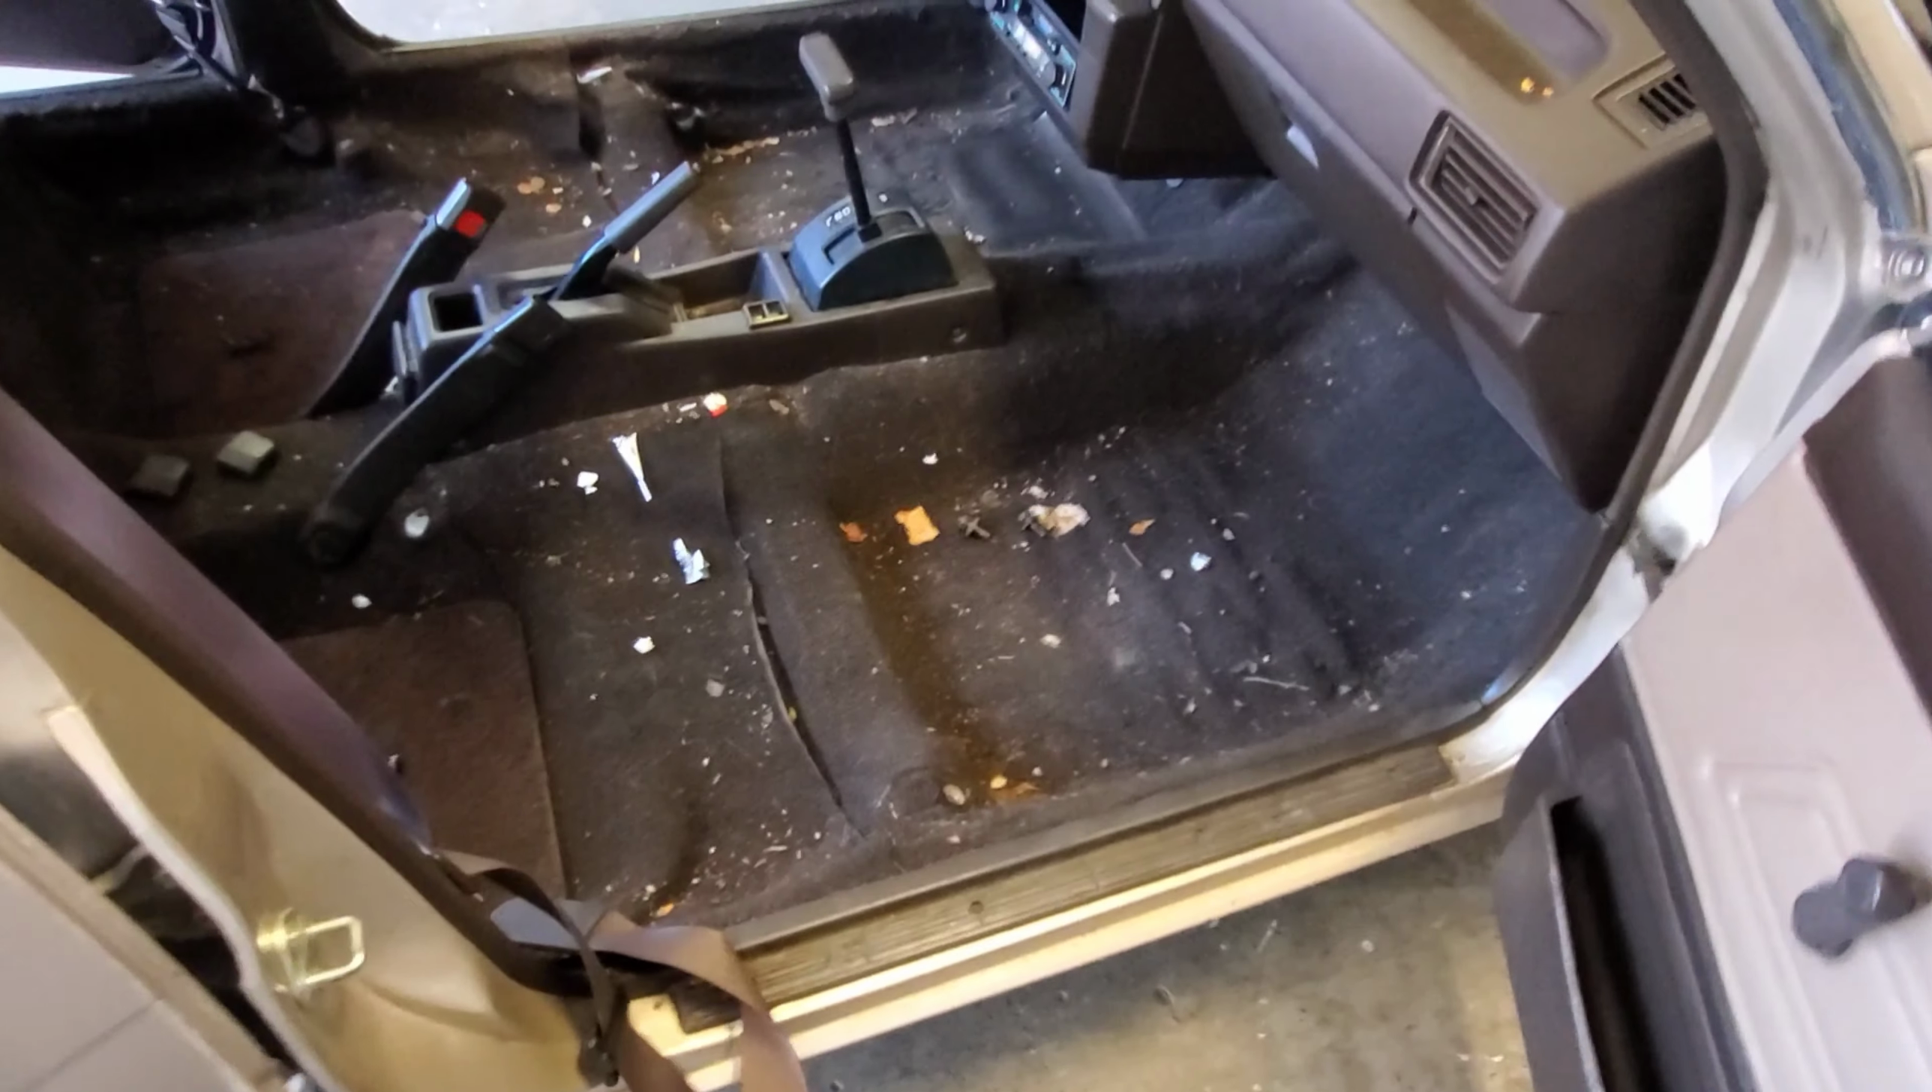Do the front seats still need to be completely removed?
No.